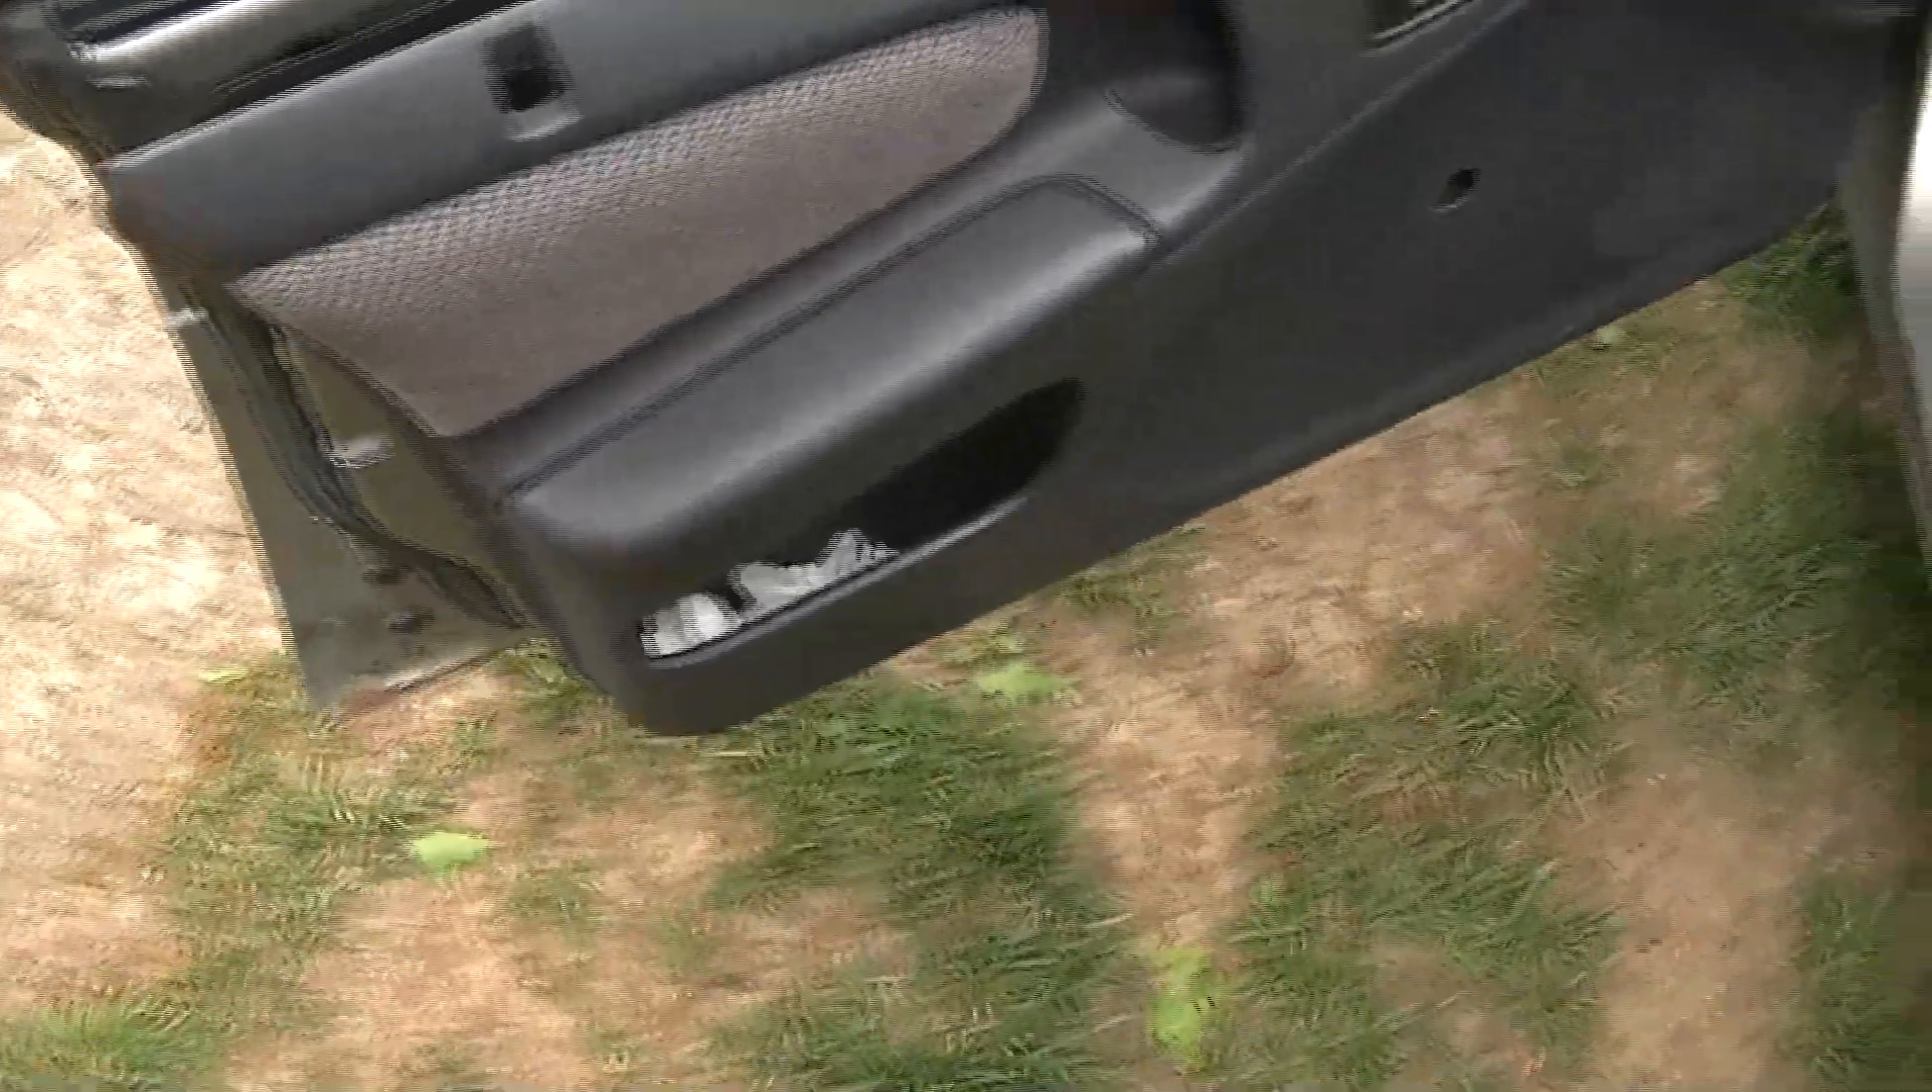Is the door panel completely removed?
No.